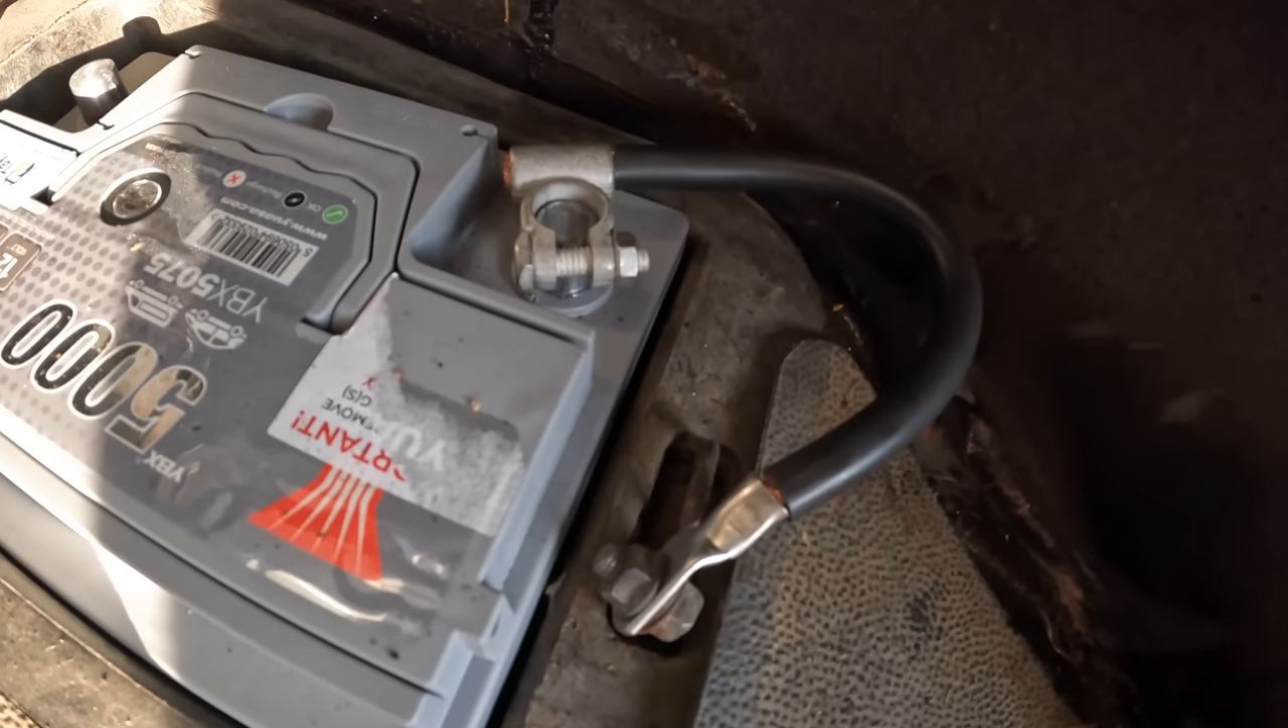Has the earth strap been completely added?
Yes.